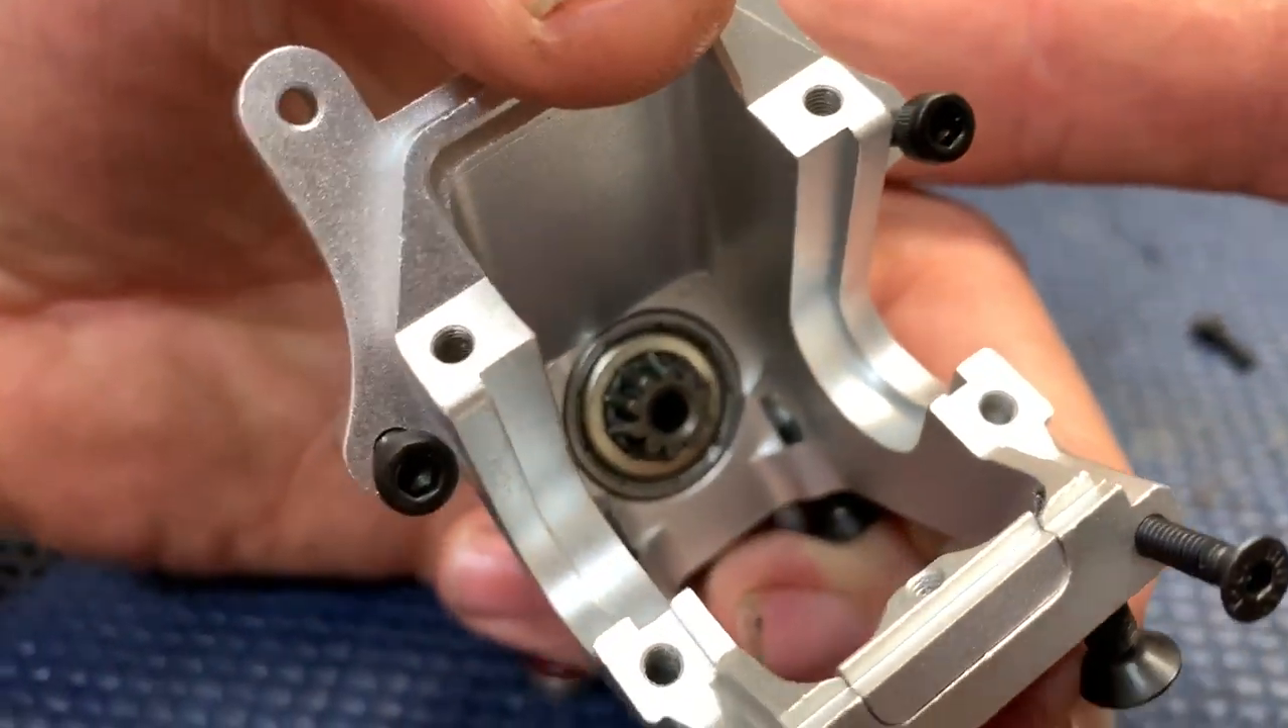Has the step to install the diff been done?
No.